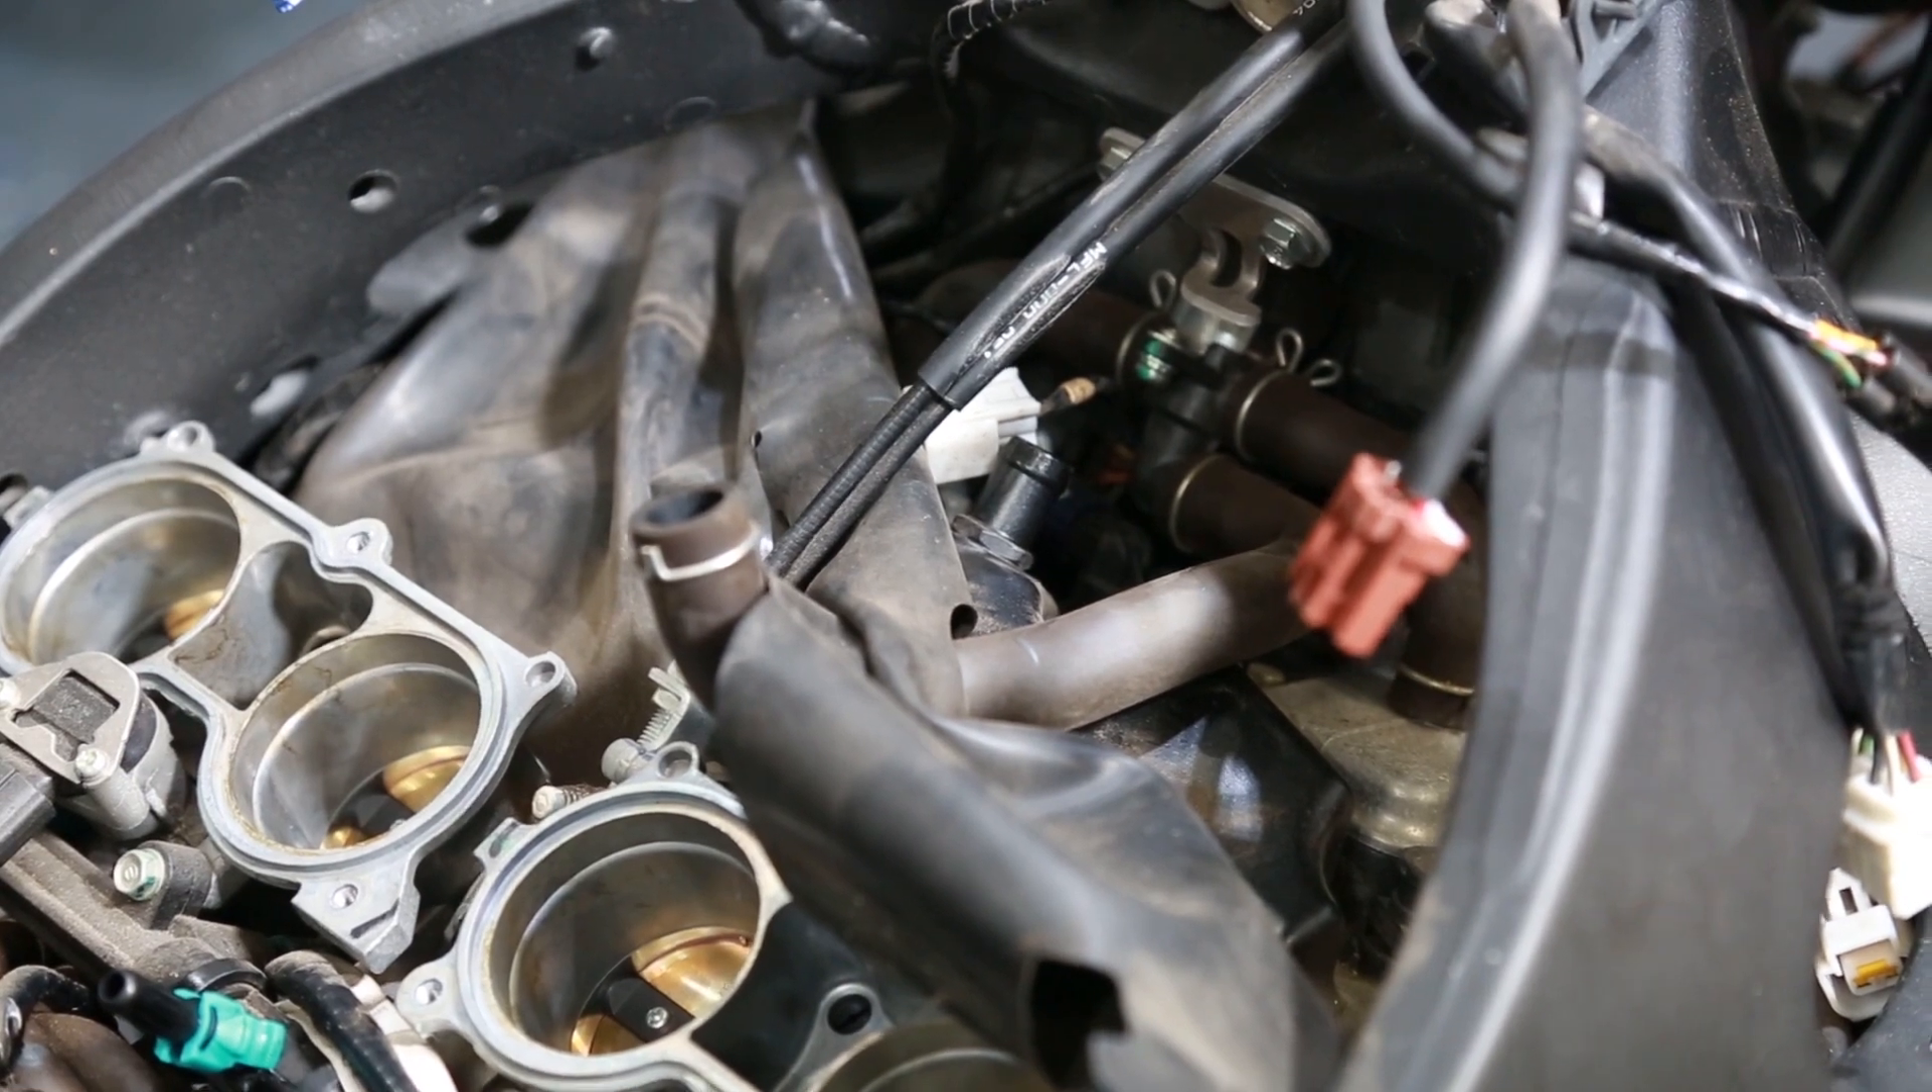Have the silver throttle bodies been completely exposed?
Yes.